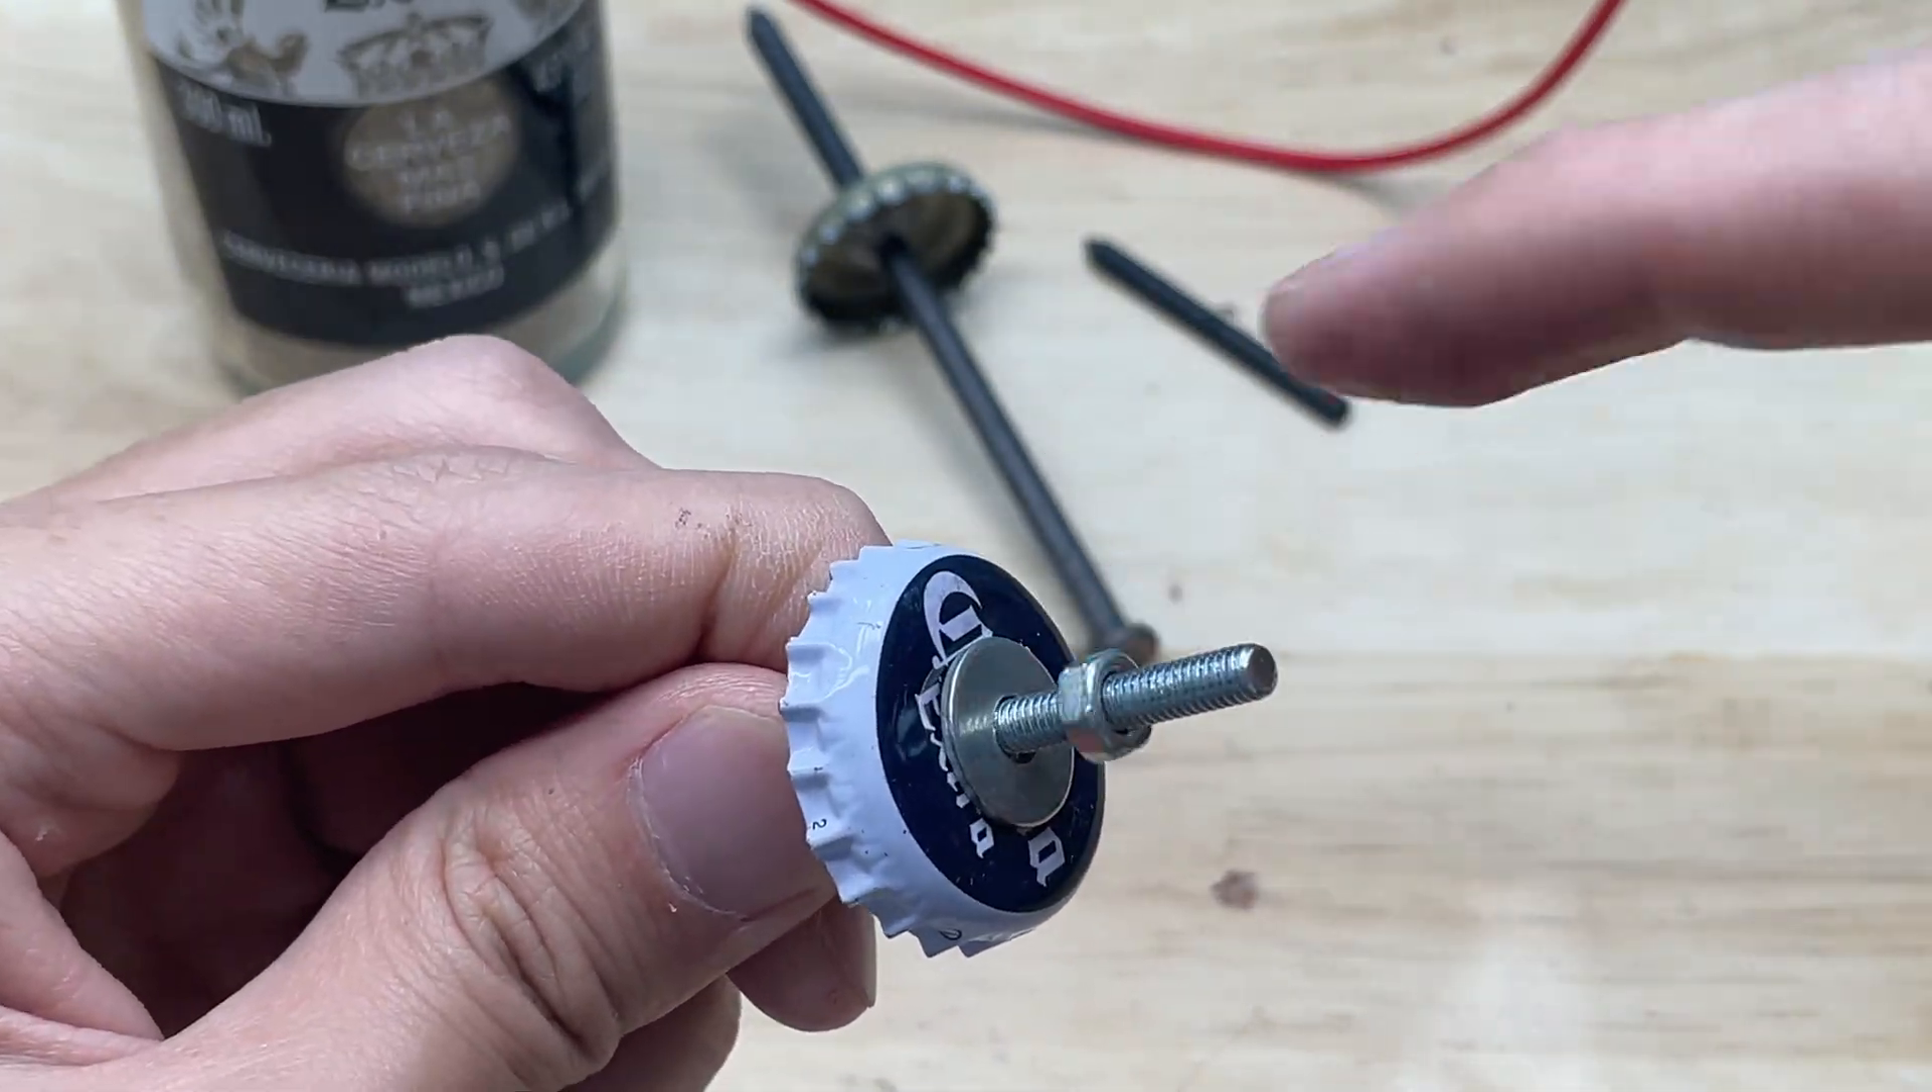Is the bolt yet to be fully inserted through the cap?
No.